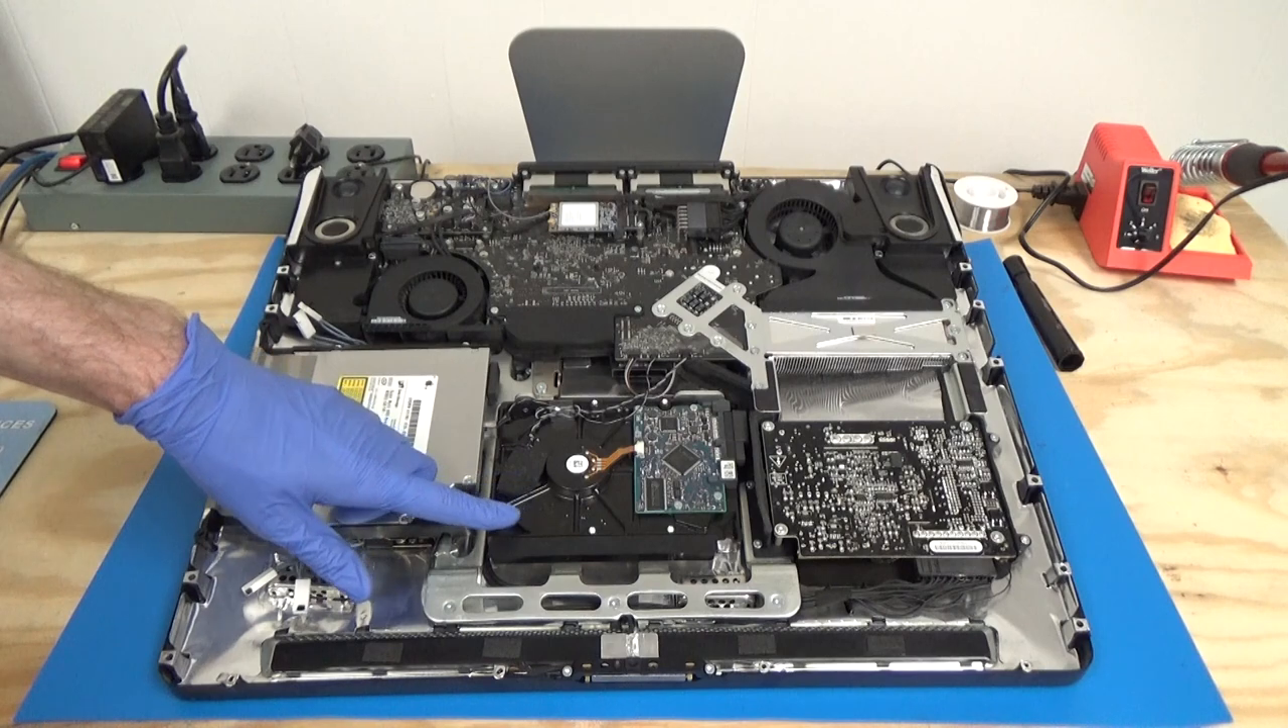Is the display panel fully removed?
Yes.